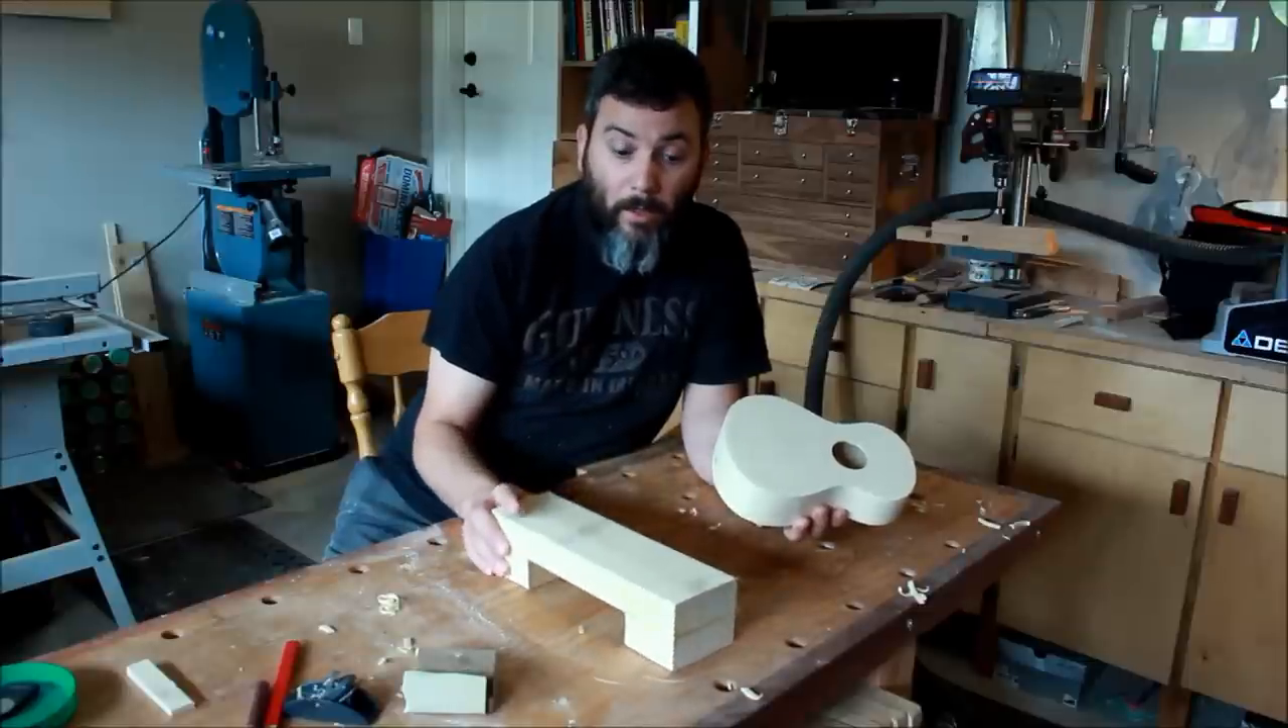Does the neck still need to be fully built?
Yes.